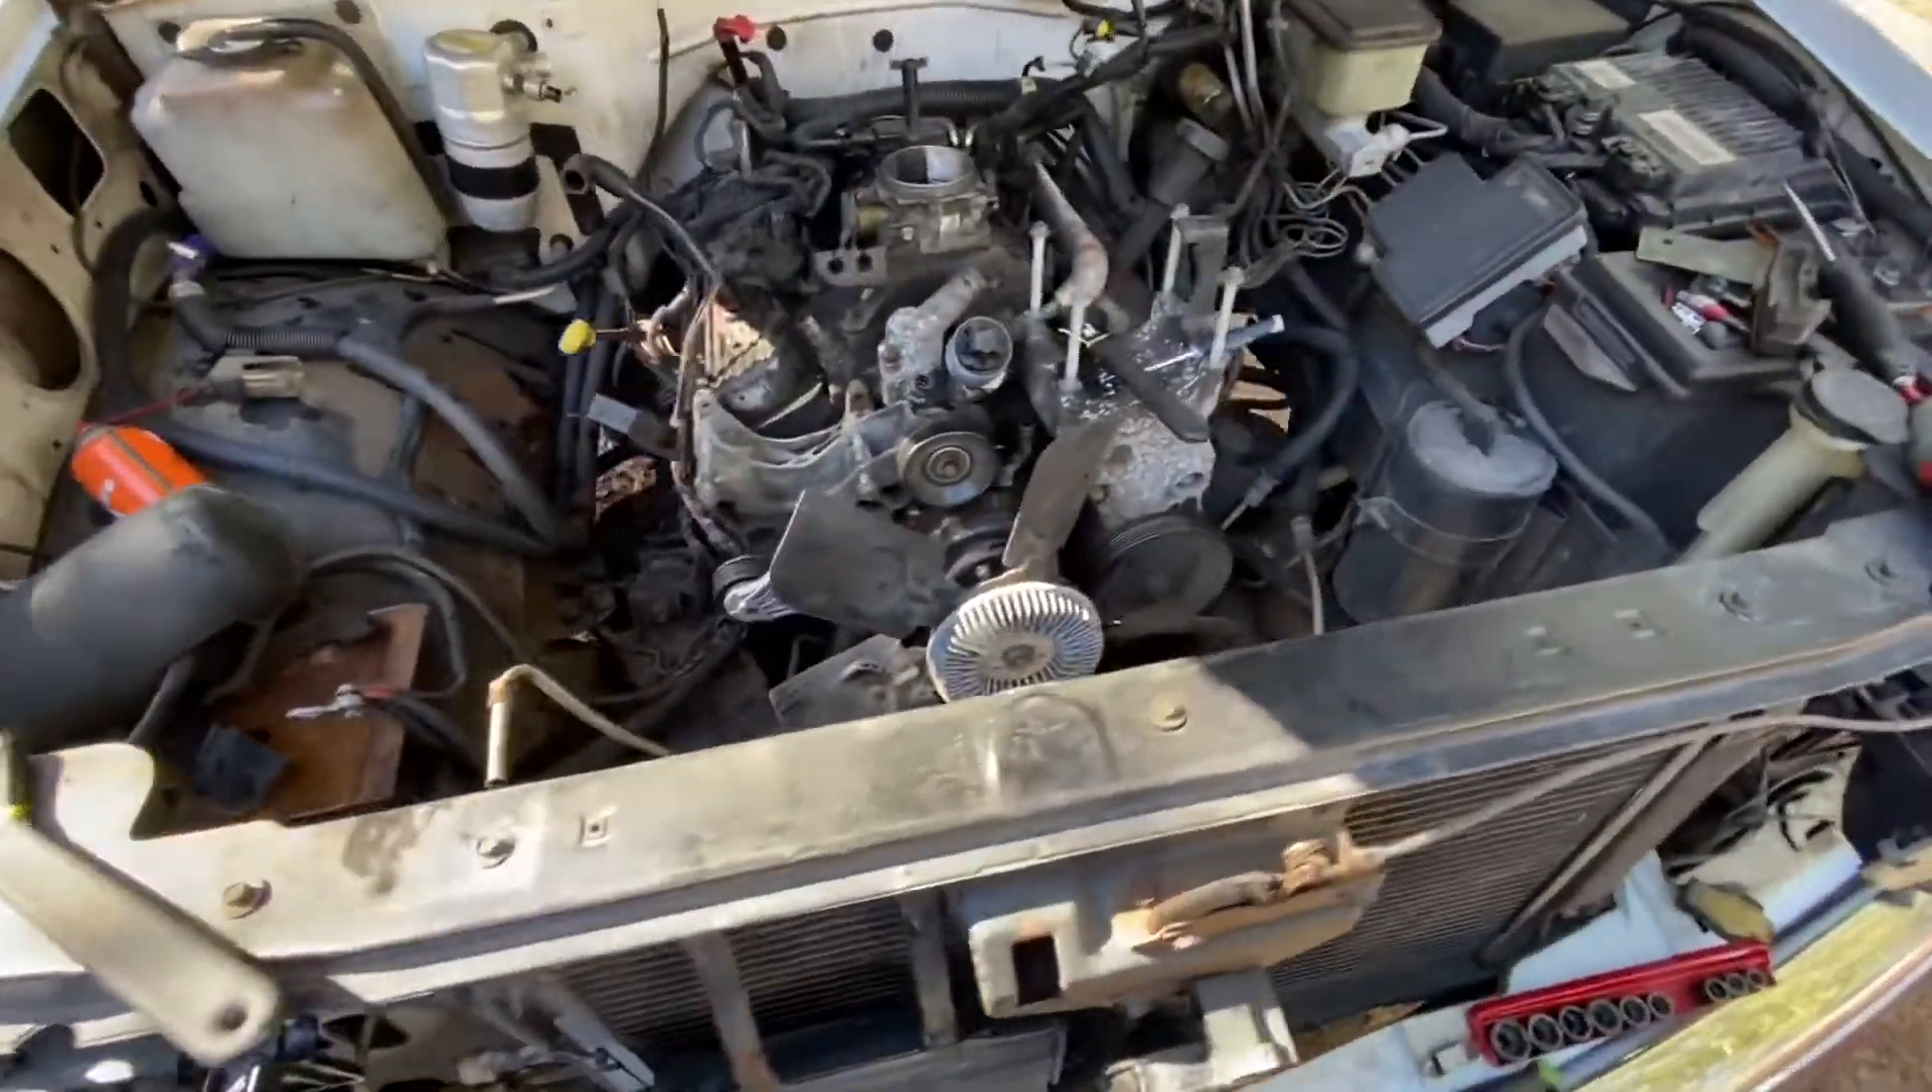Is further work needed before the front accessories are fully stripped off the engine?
Yes.